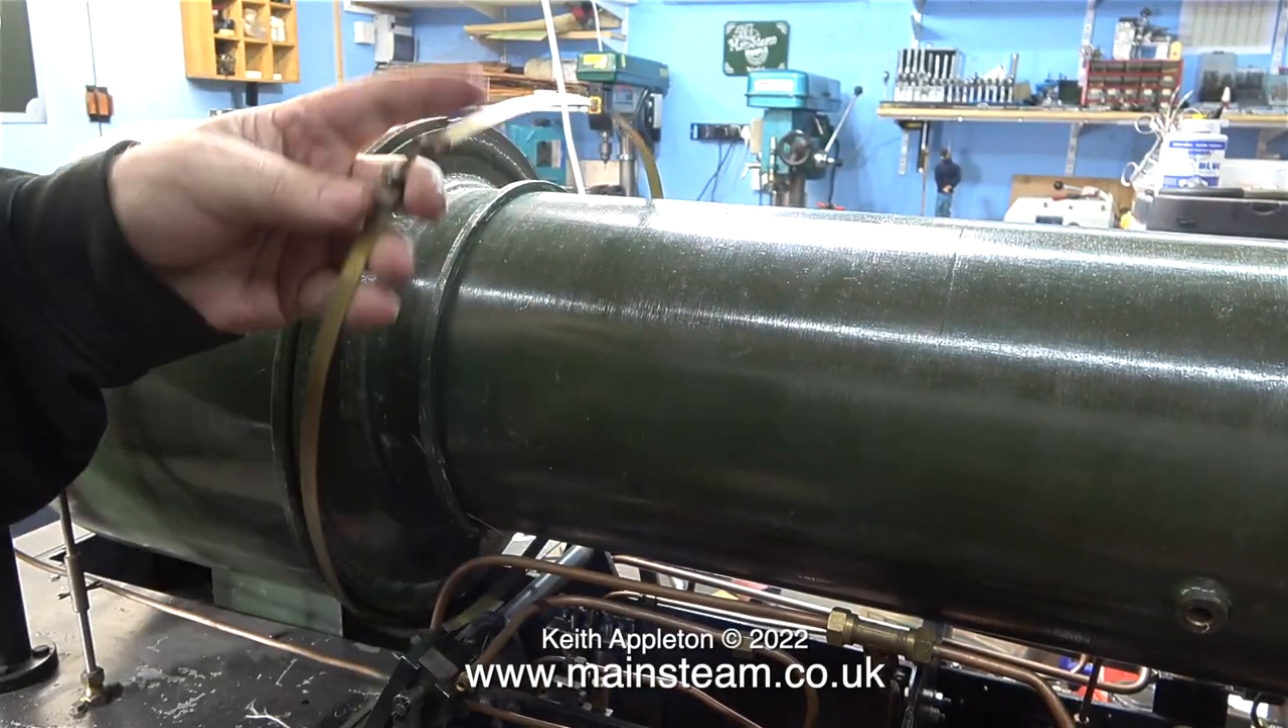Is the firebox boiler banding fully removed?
No.